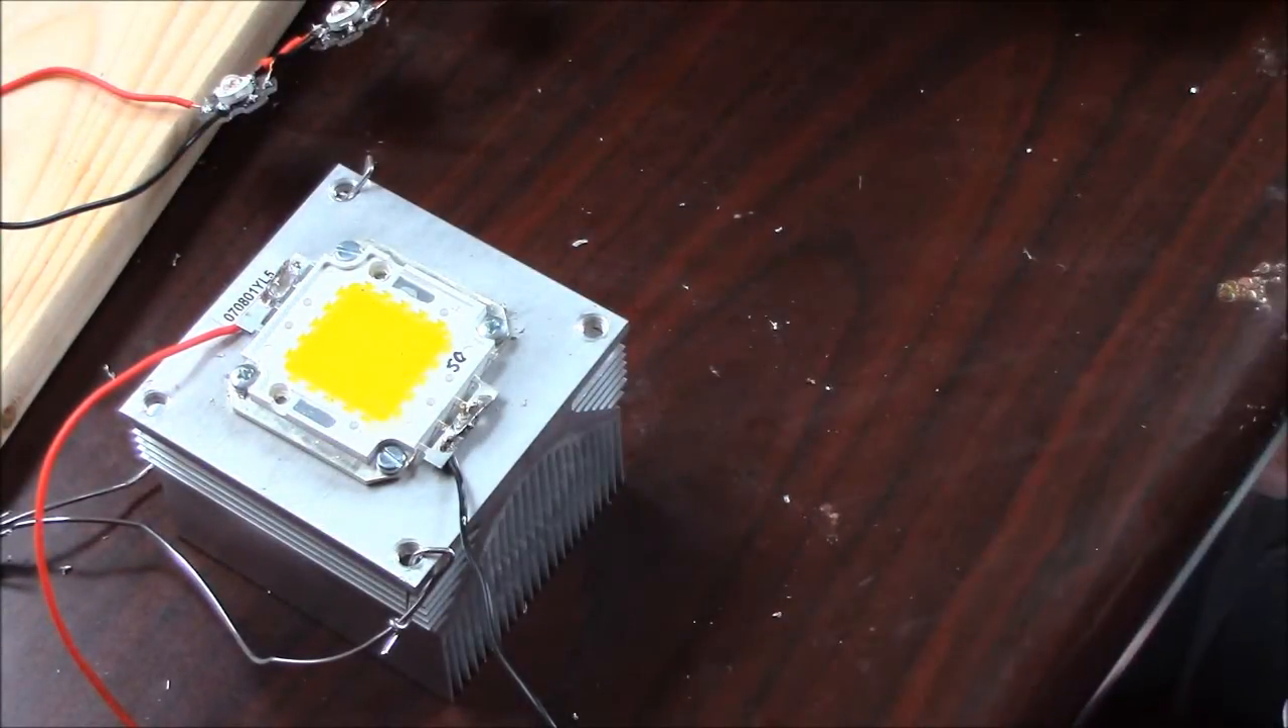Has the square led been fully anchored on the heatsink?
Yes.